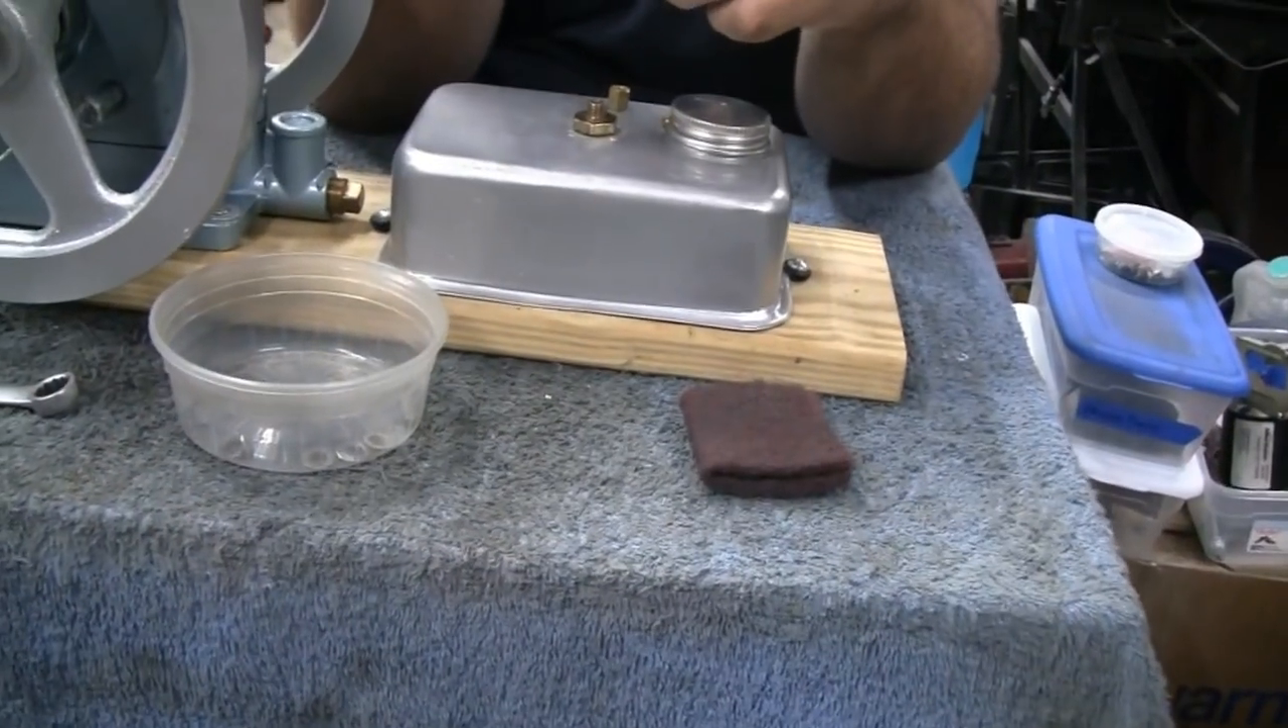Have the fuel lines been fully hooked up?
No.